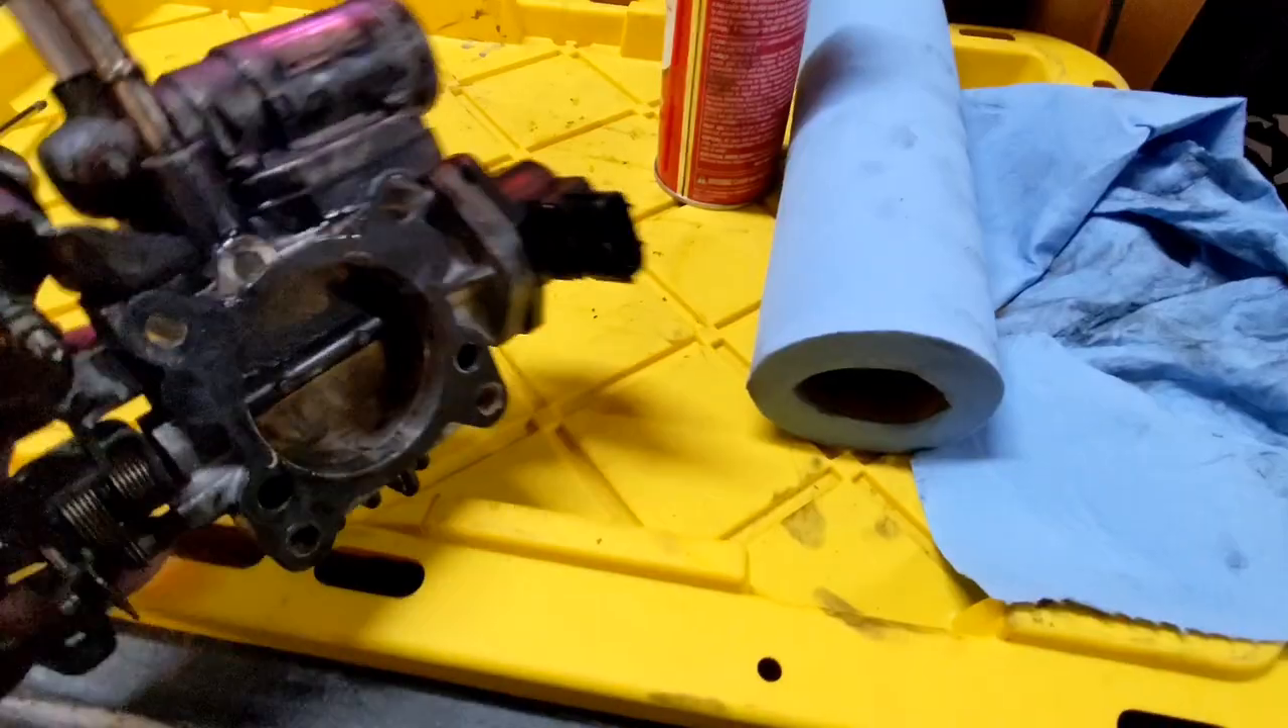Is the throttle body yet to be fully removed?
No.